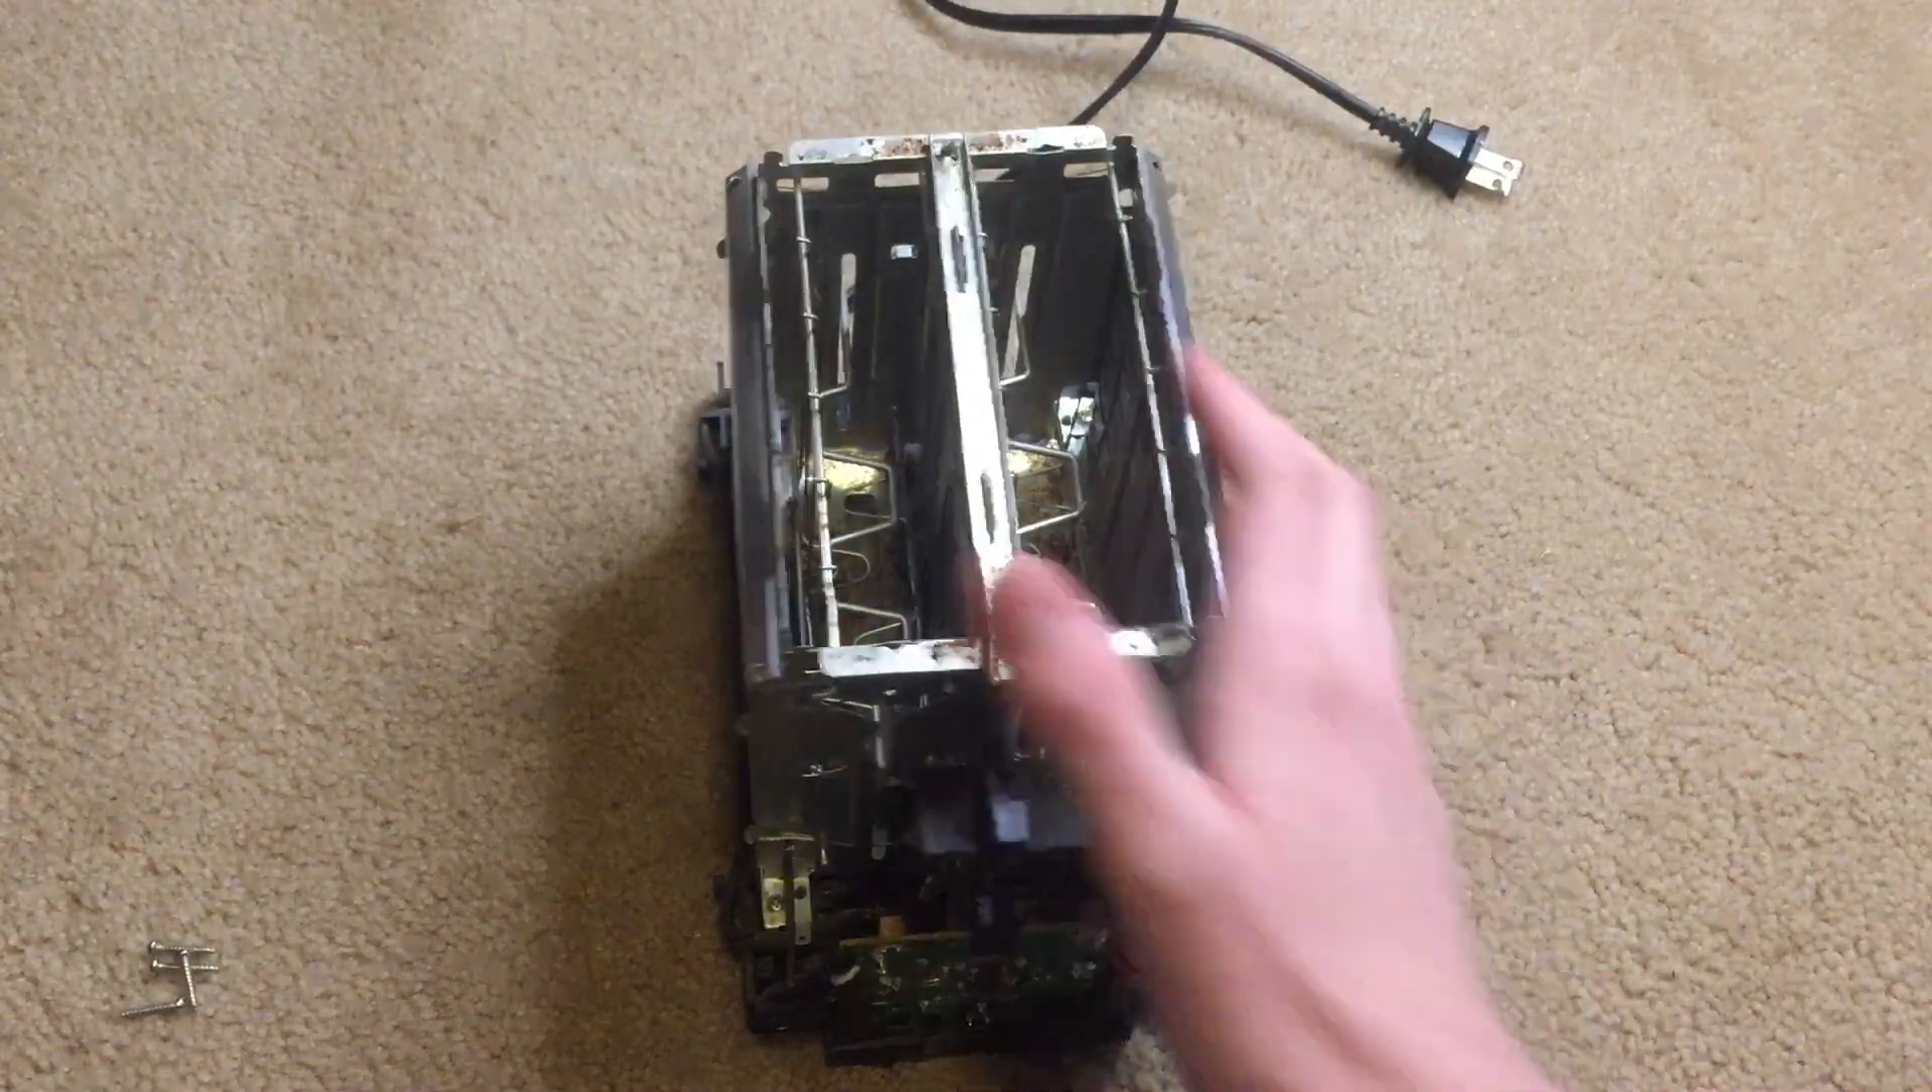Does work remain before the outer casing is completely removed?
No.